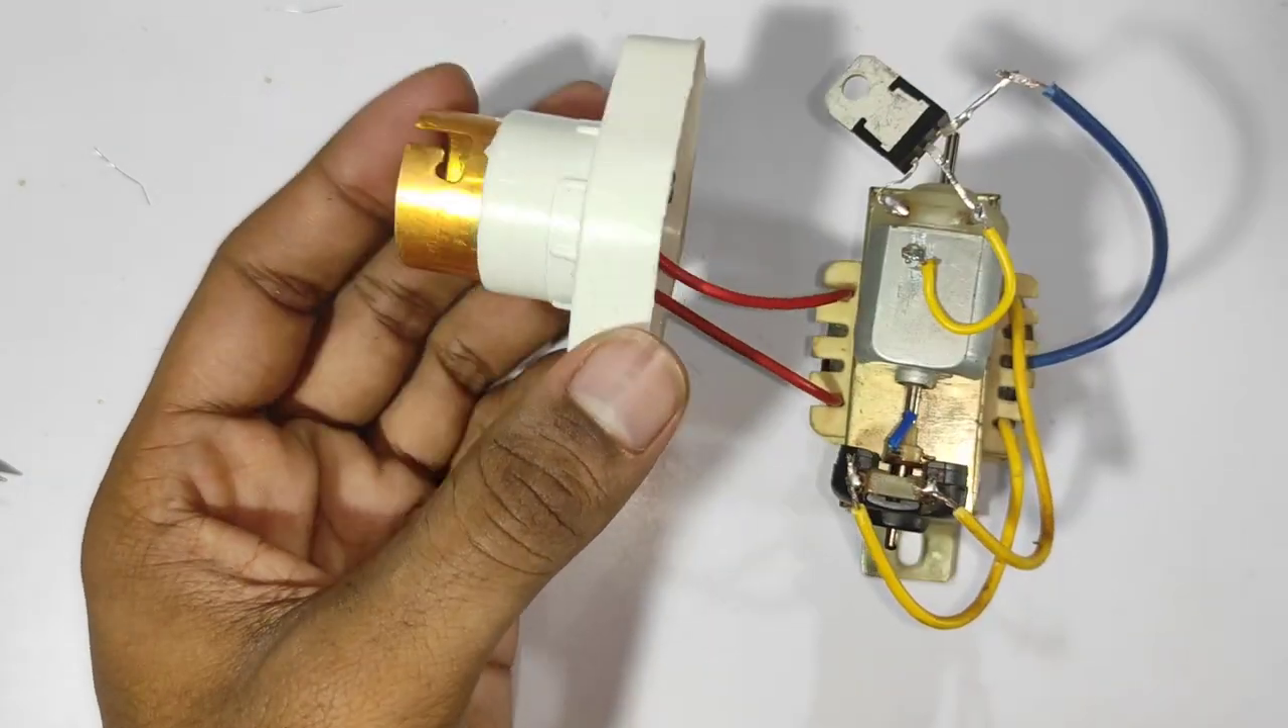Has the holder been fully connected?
Yes.